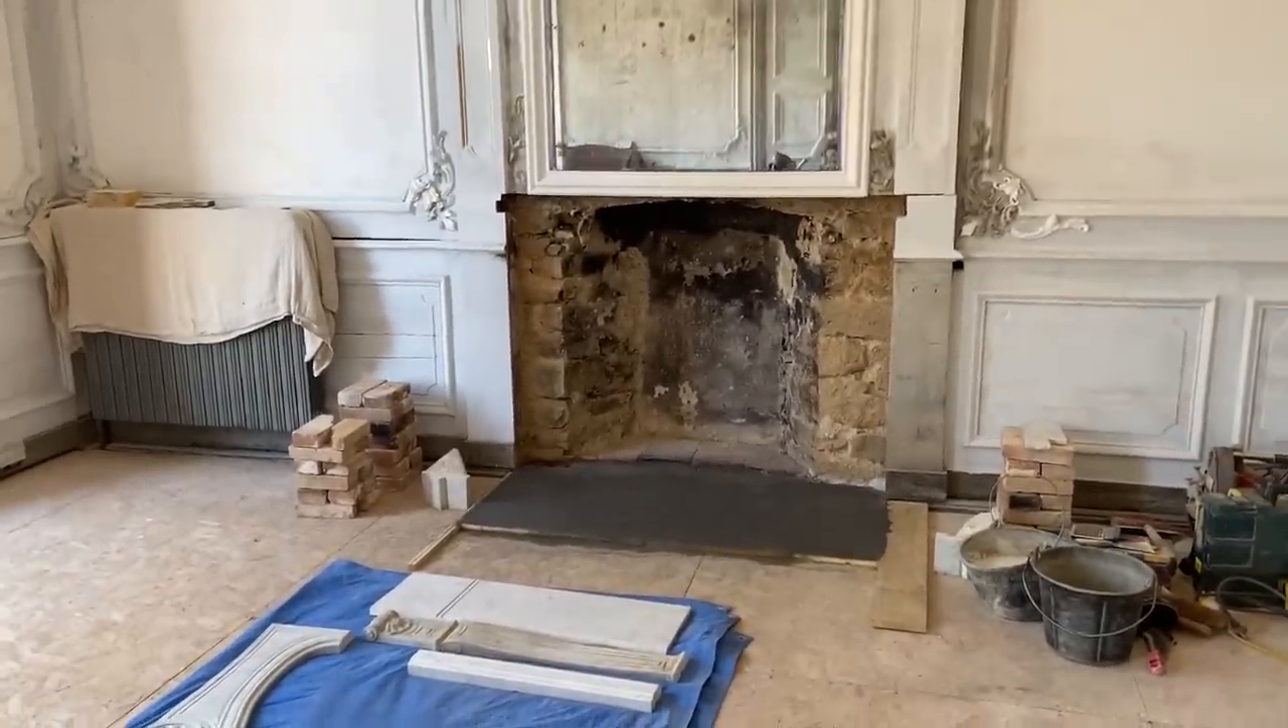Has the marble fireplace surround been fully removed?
Yes.